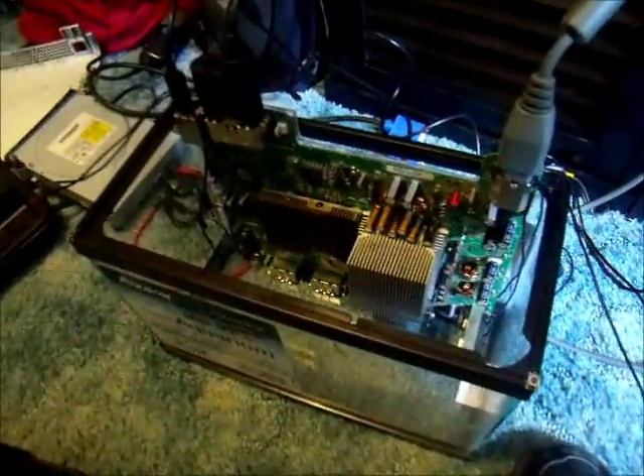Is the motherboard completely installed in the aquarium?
Yes.